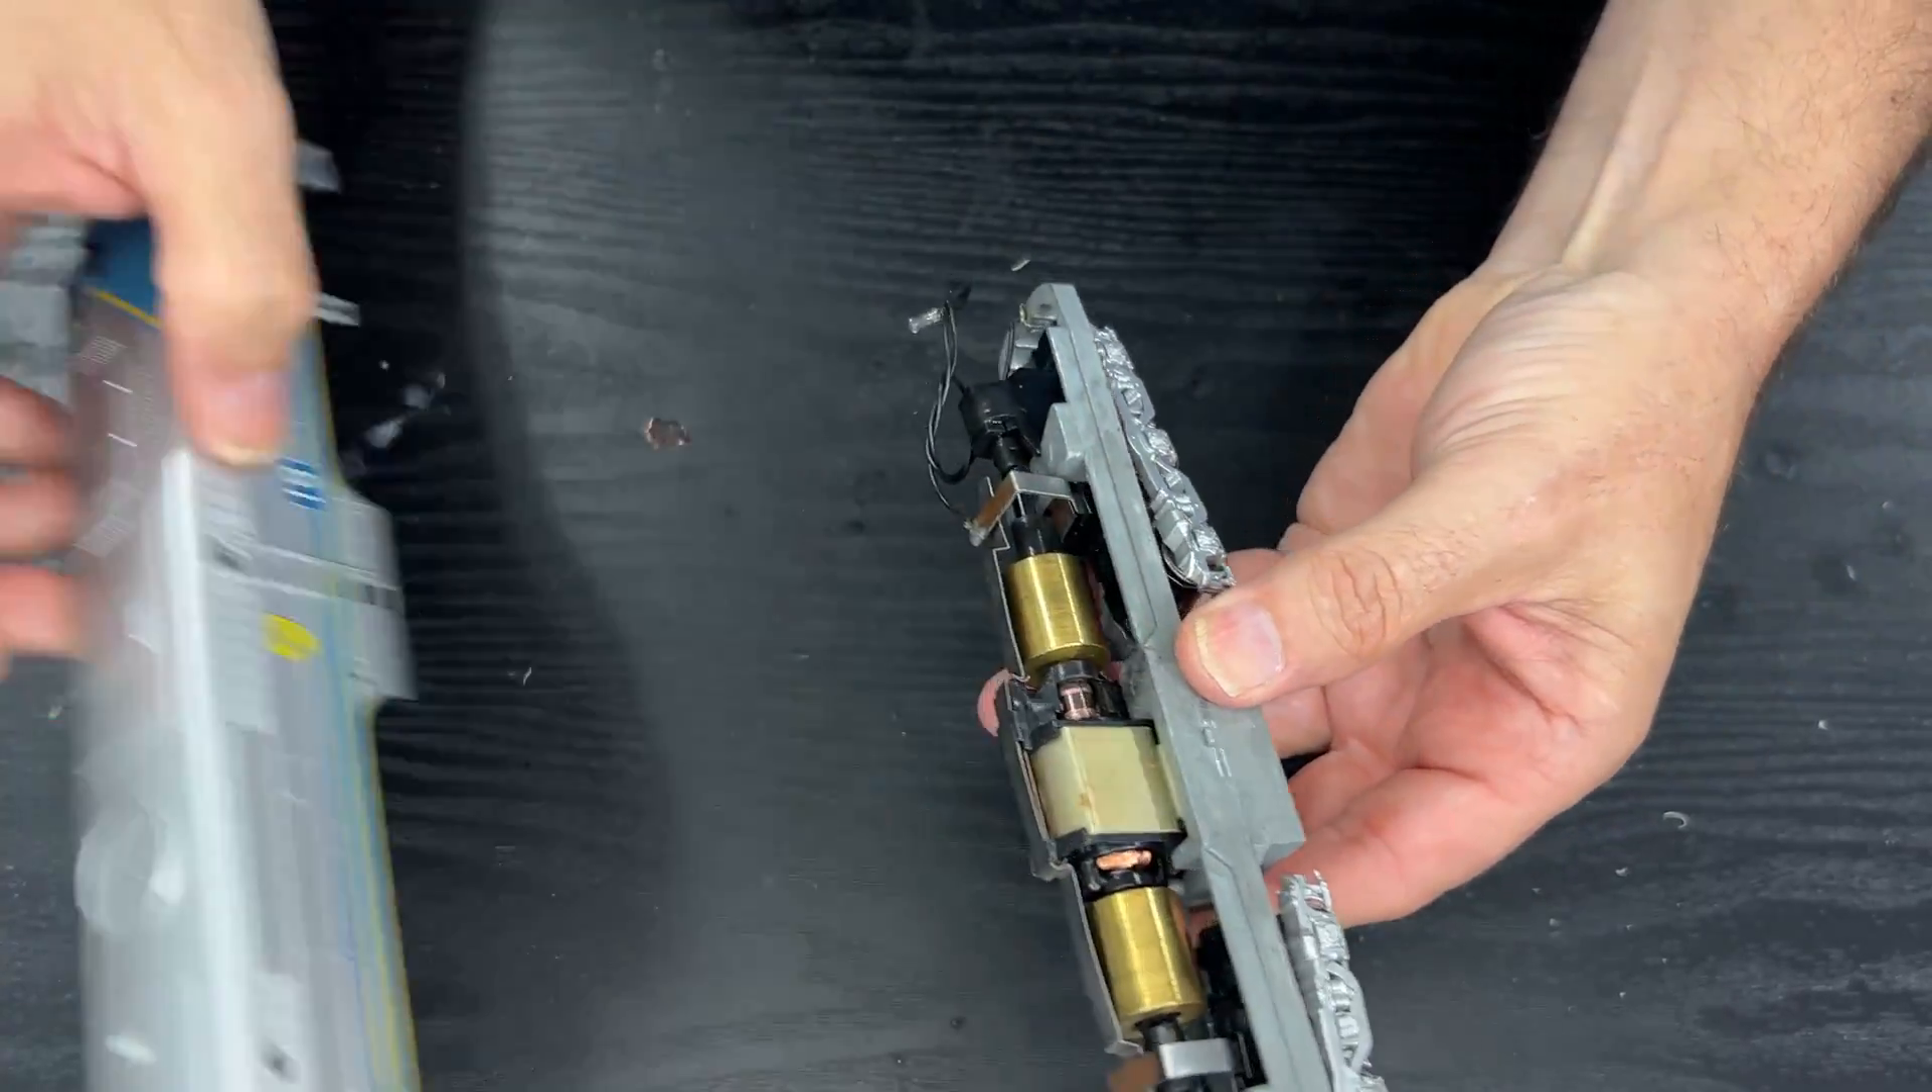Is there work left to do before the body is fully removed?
No.